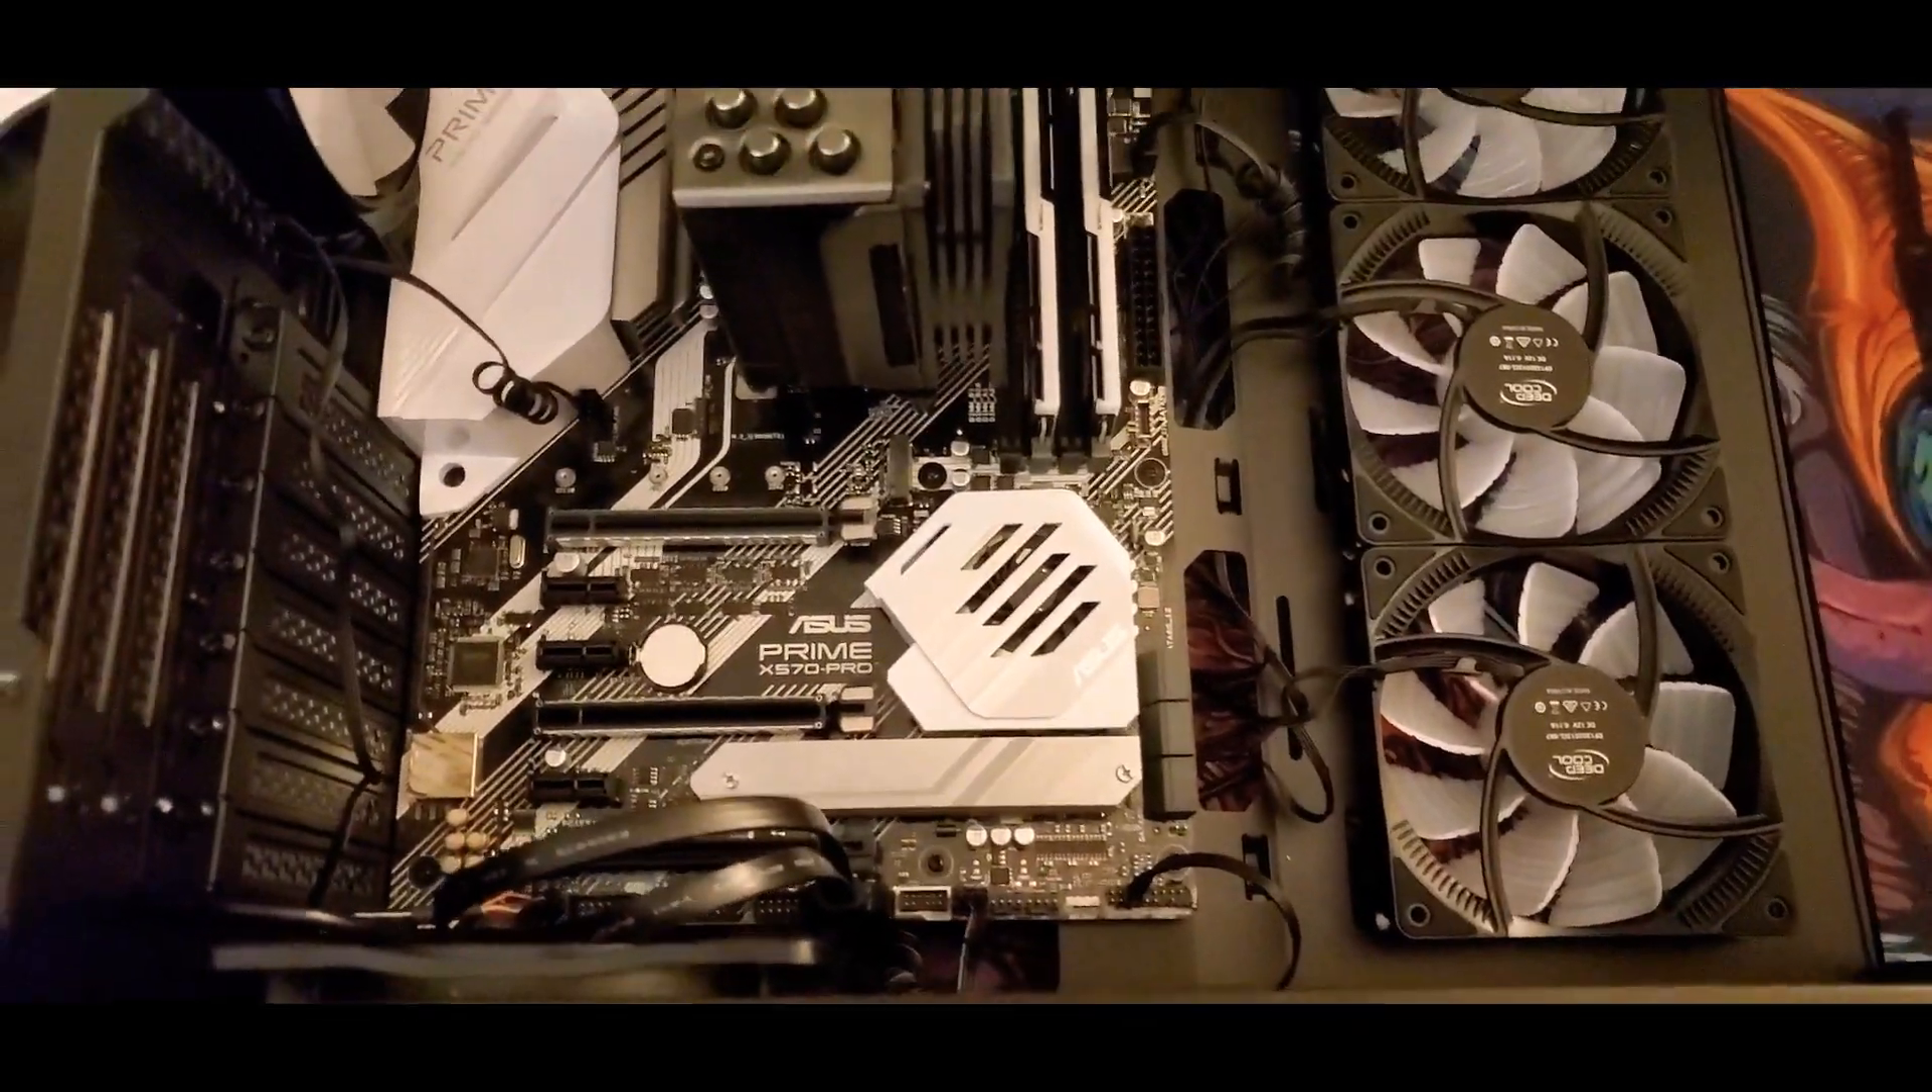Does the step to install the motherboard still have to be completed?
No.